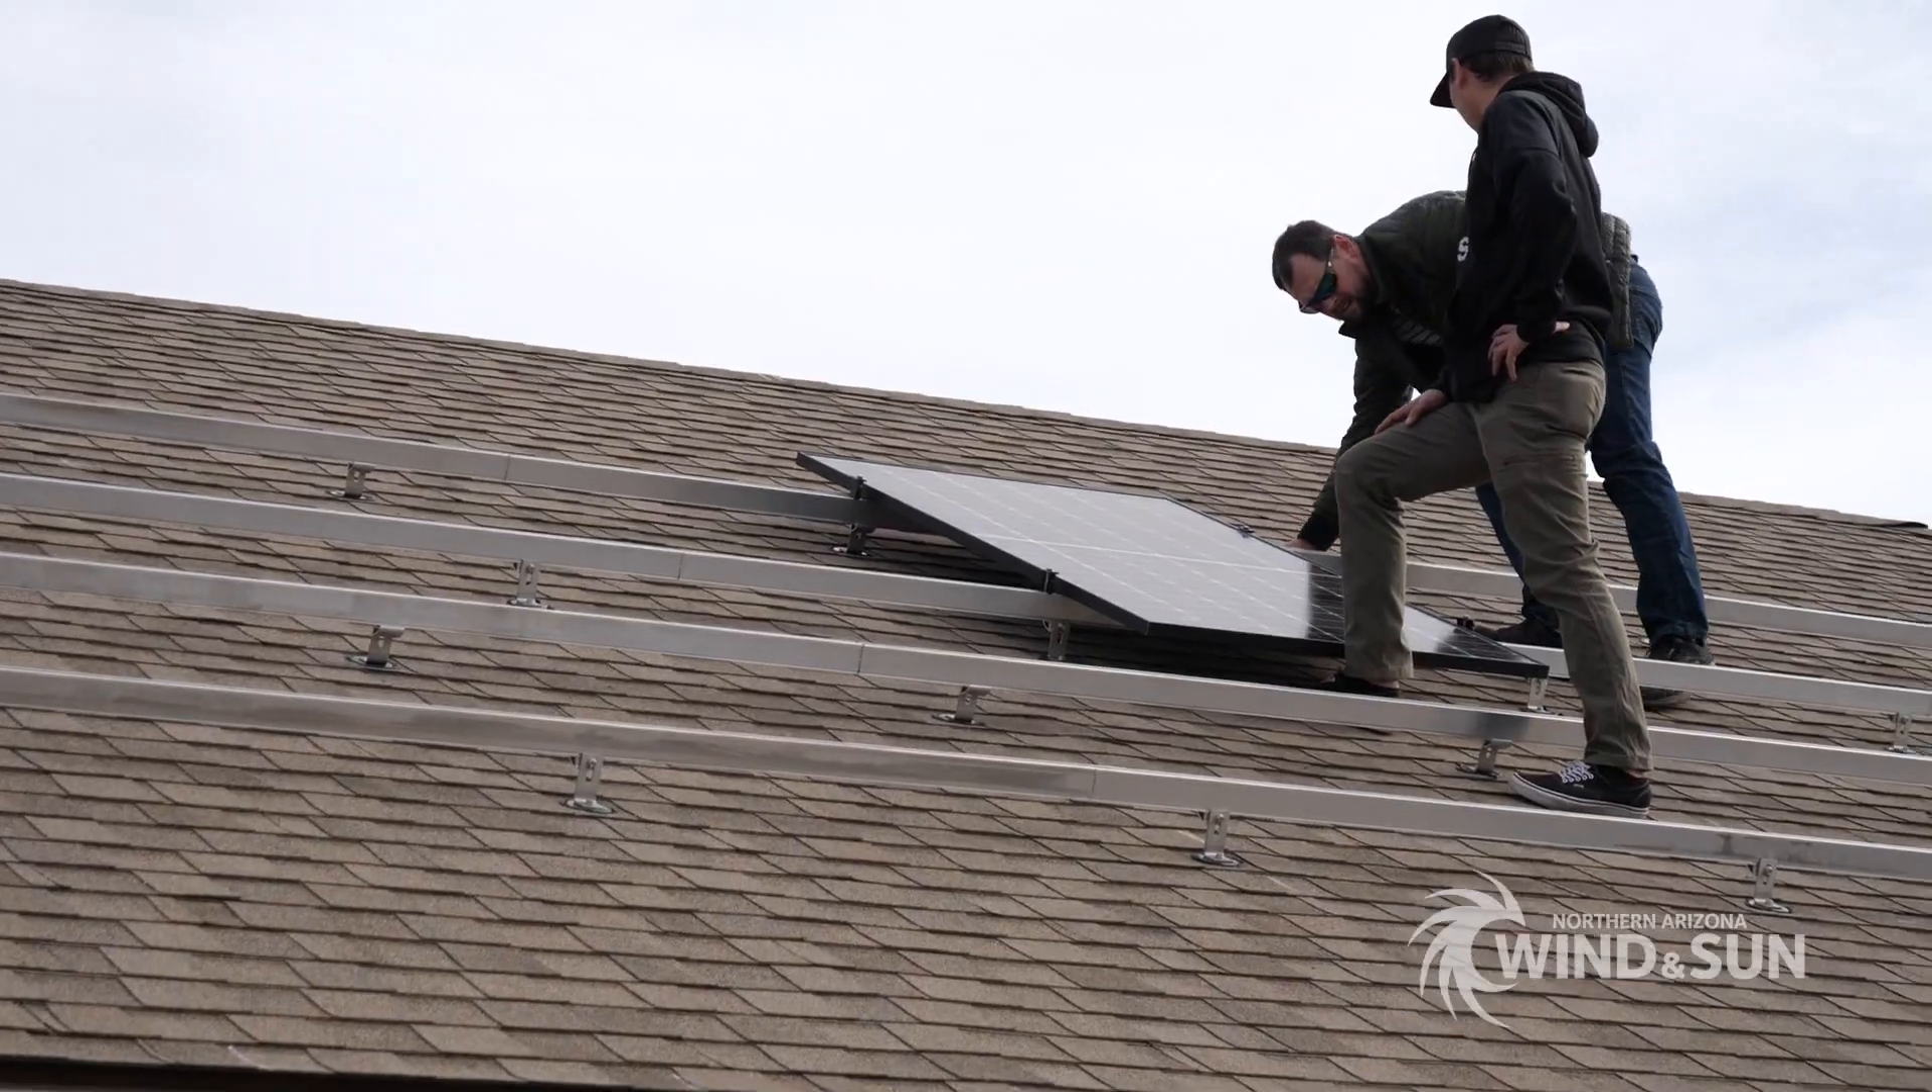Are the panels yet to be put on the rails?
Yes.